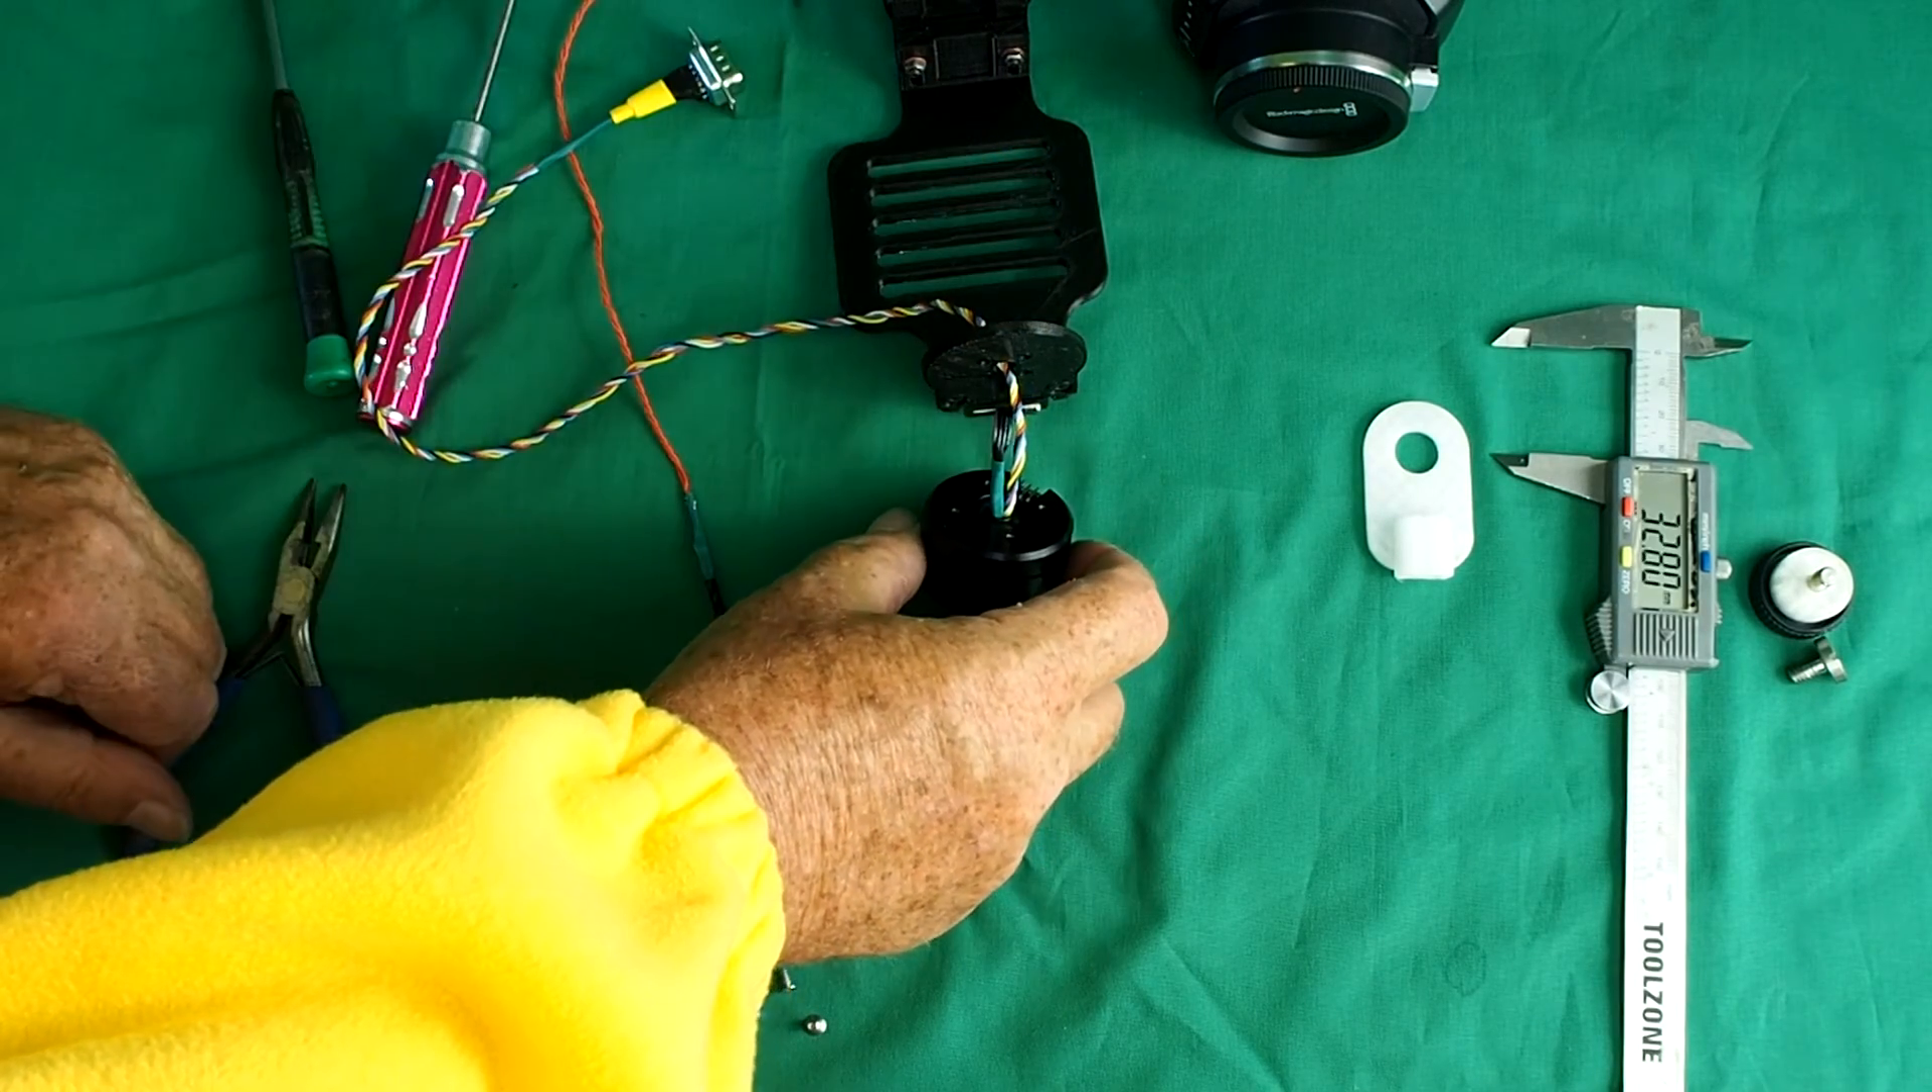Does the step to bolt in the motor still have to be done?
Yes.